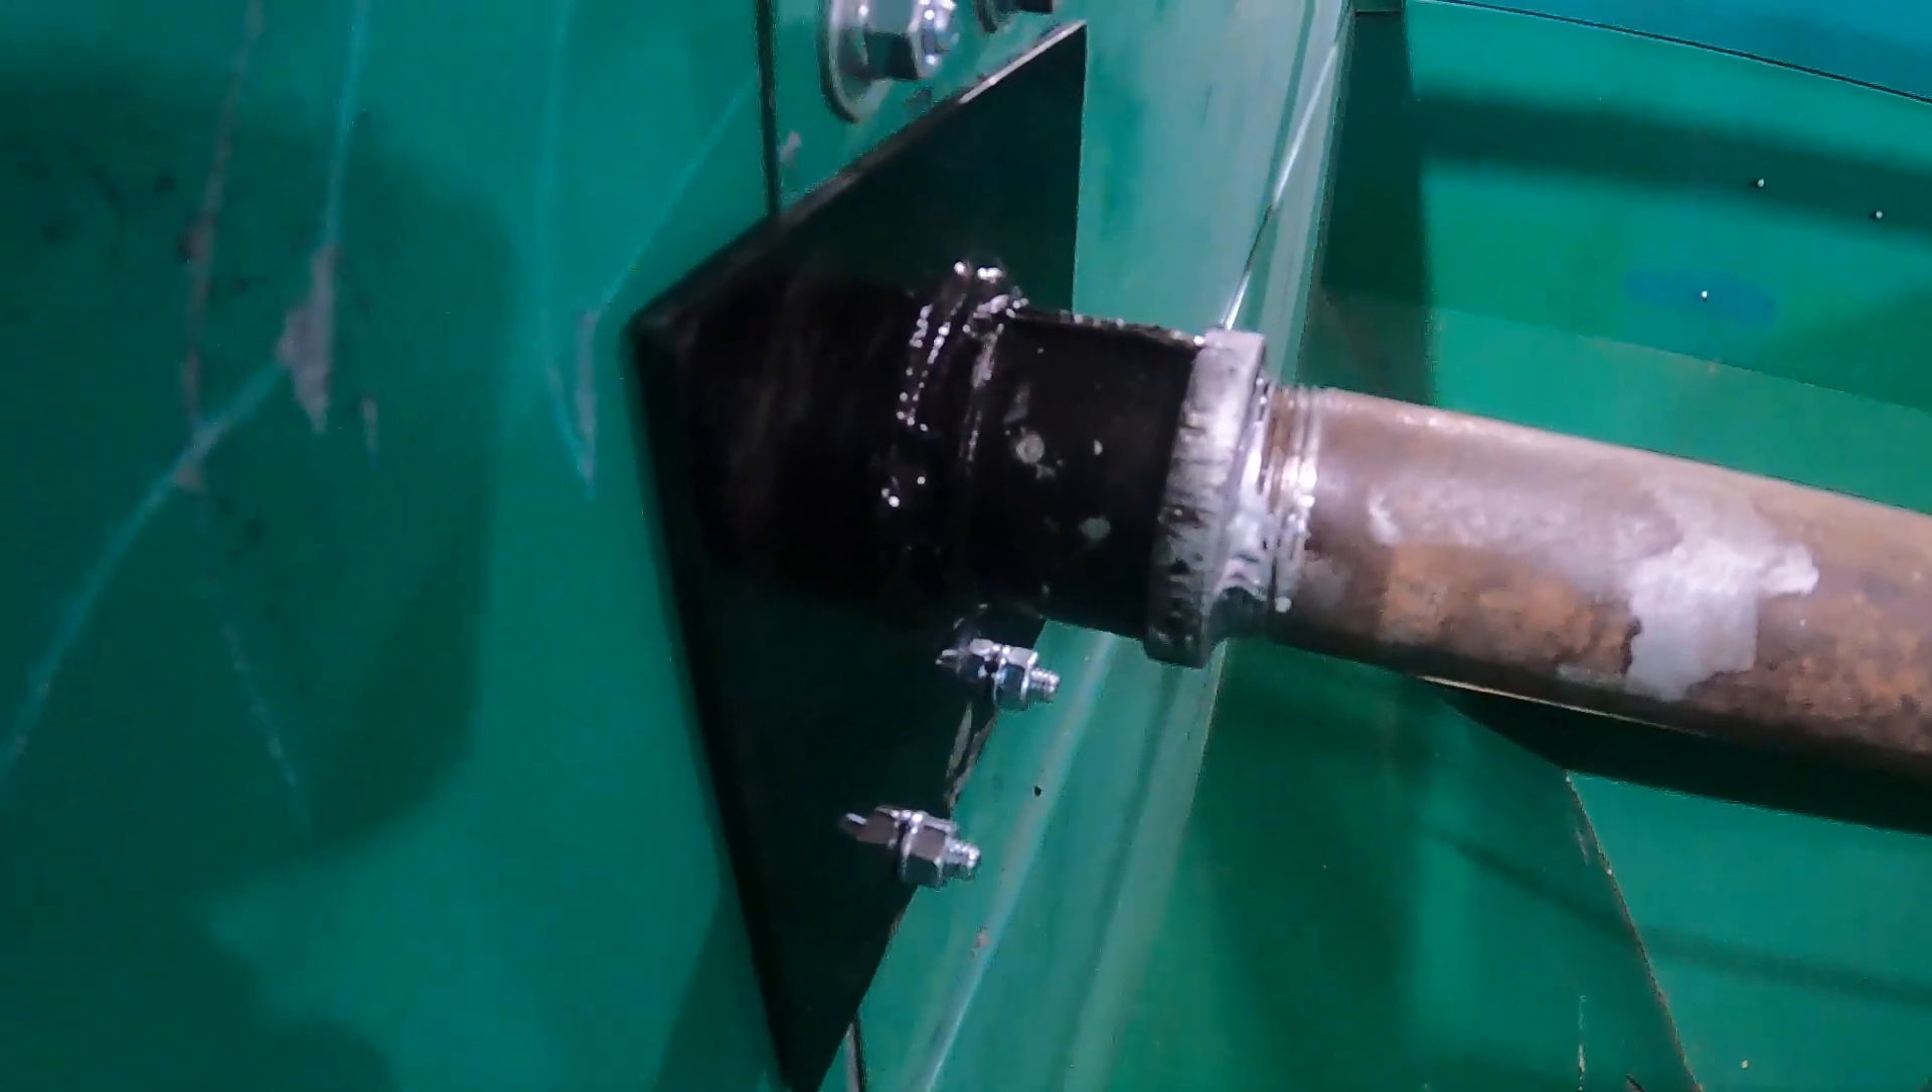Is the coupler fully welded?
Yes.